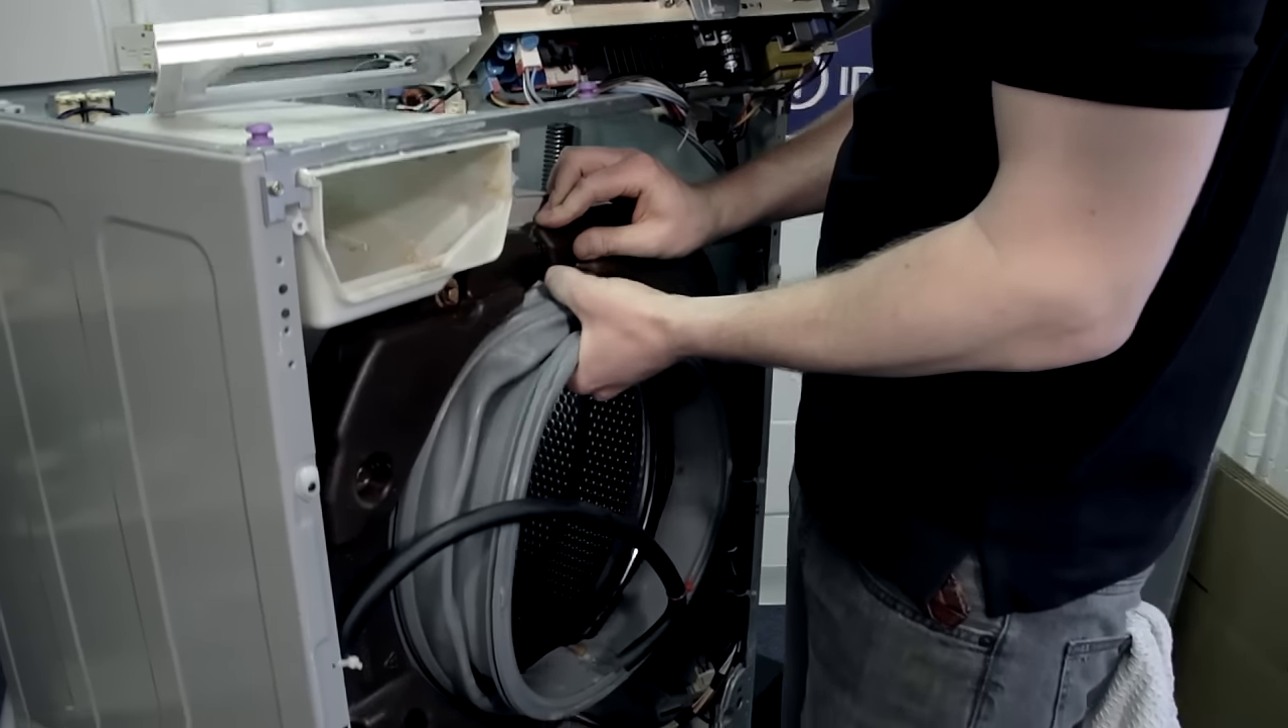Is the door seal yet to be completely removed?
Yes.